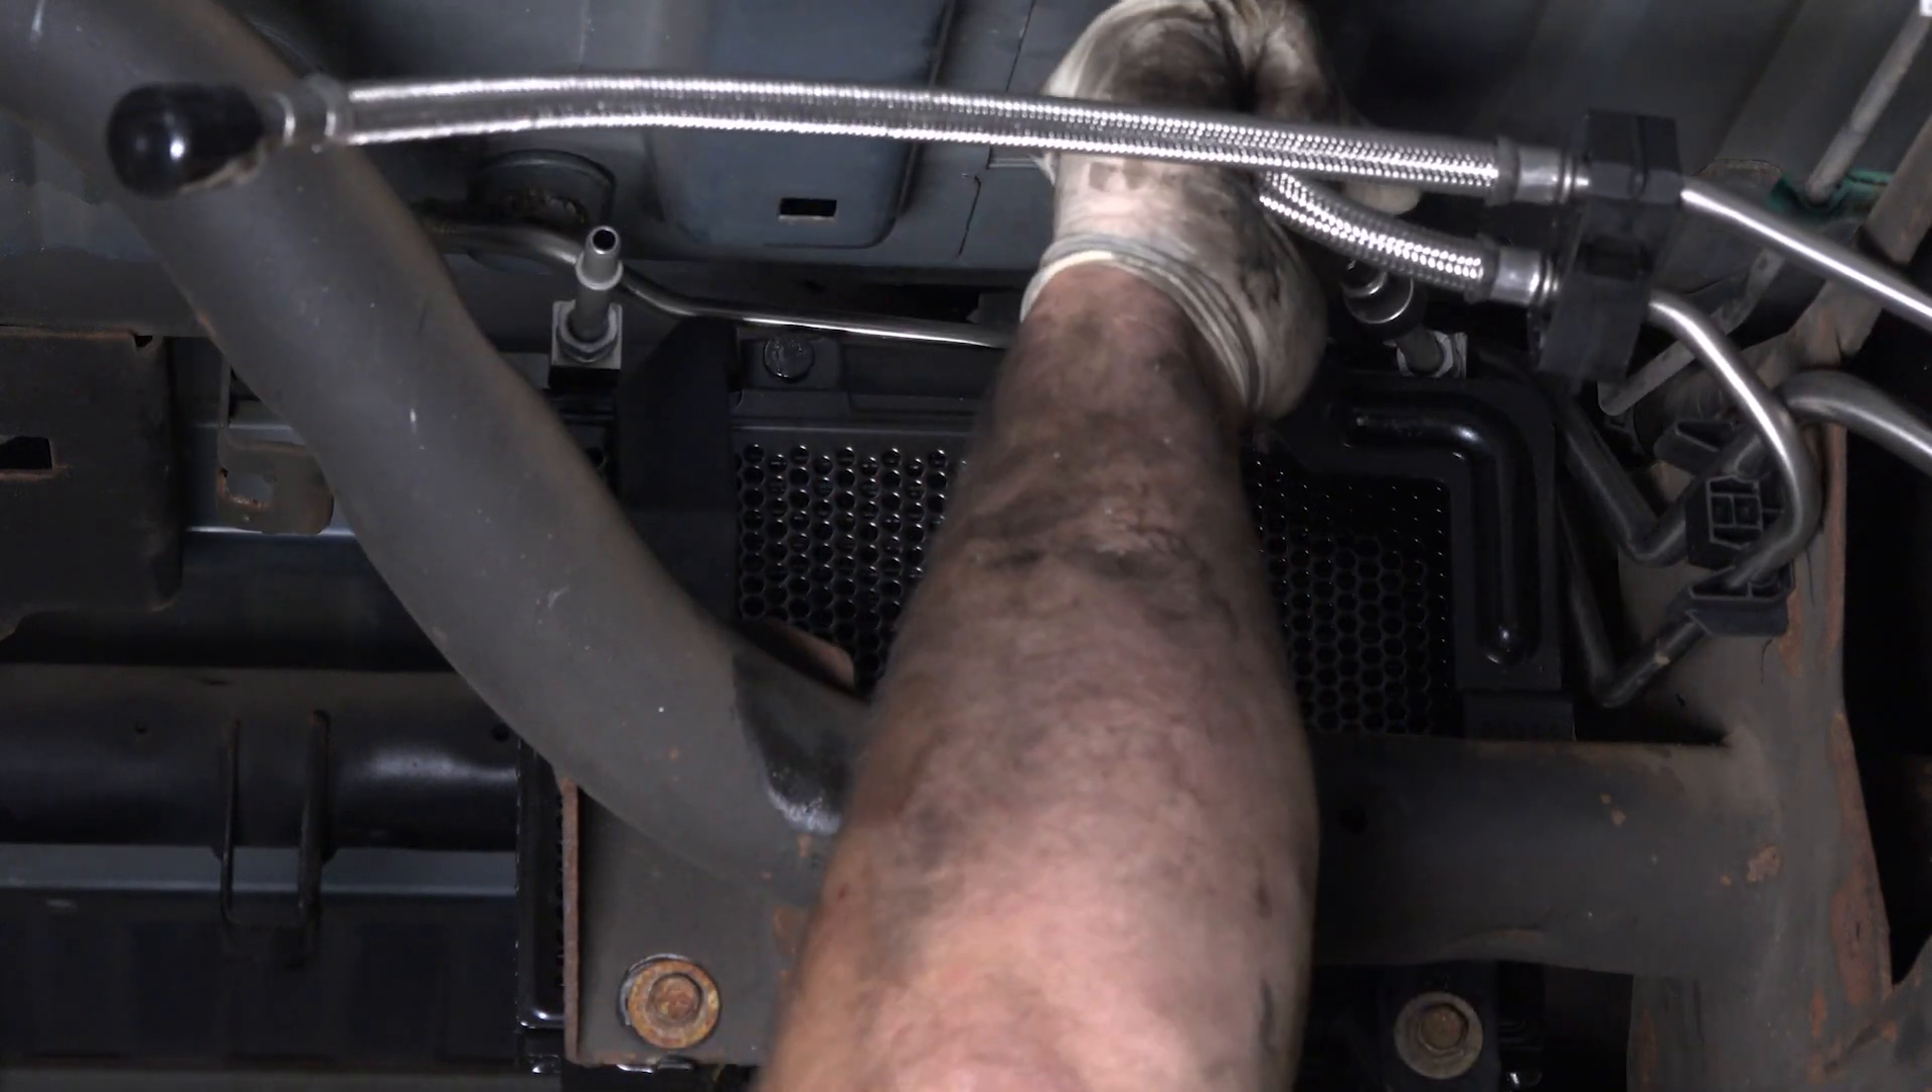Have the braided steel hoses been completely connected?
No.